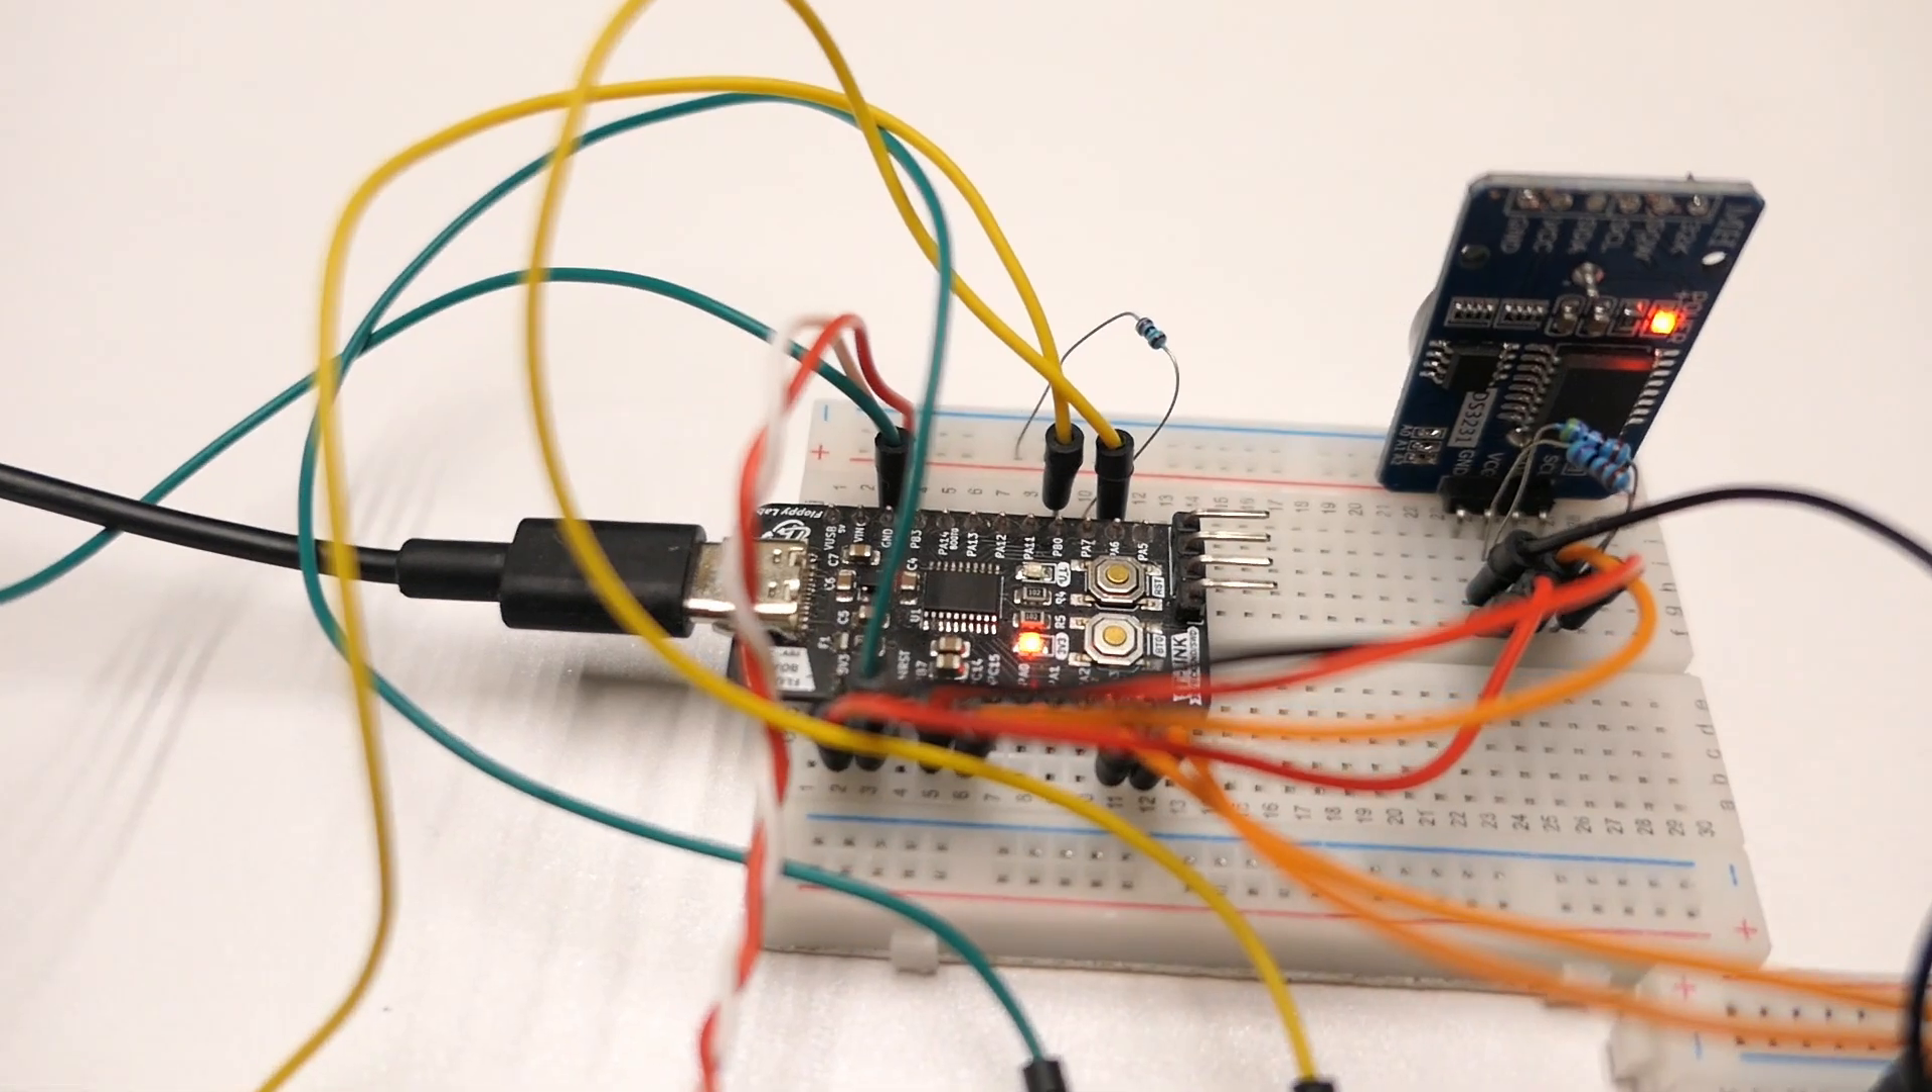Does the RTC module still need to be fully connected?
No.